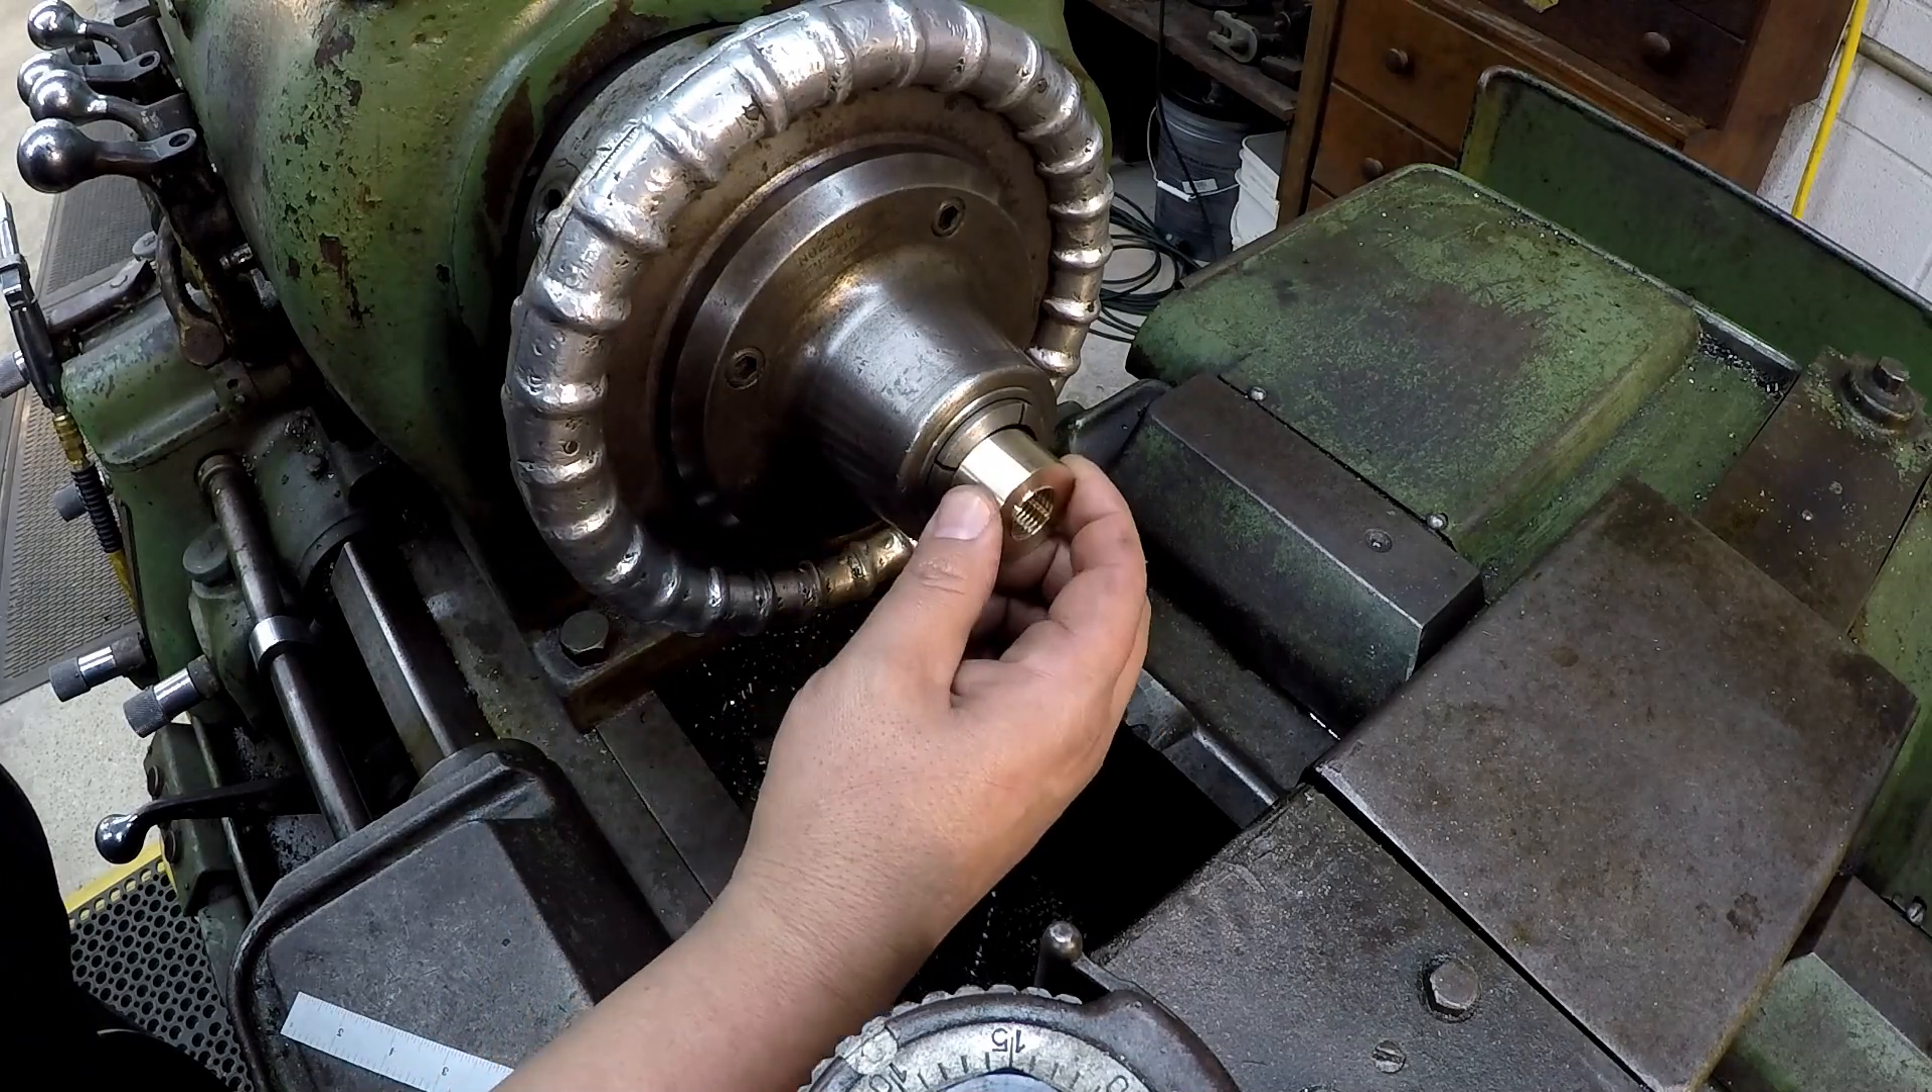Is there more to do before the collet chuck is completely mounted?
No.